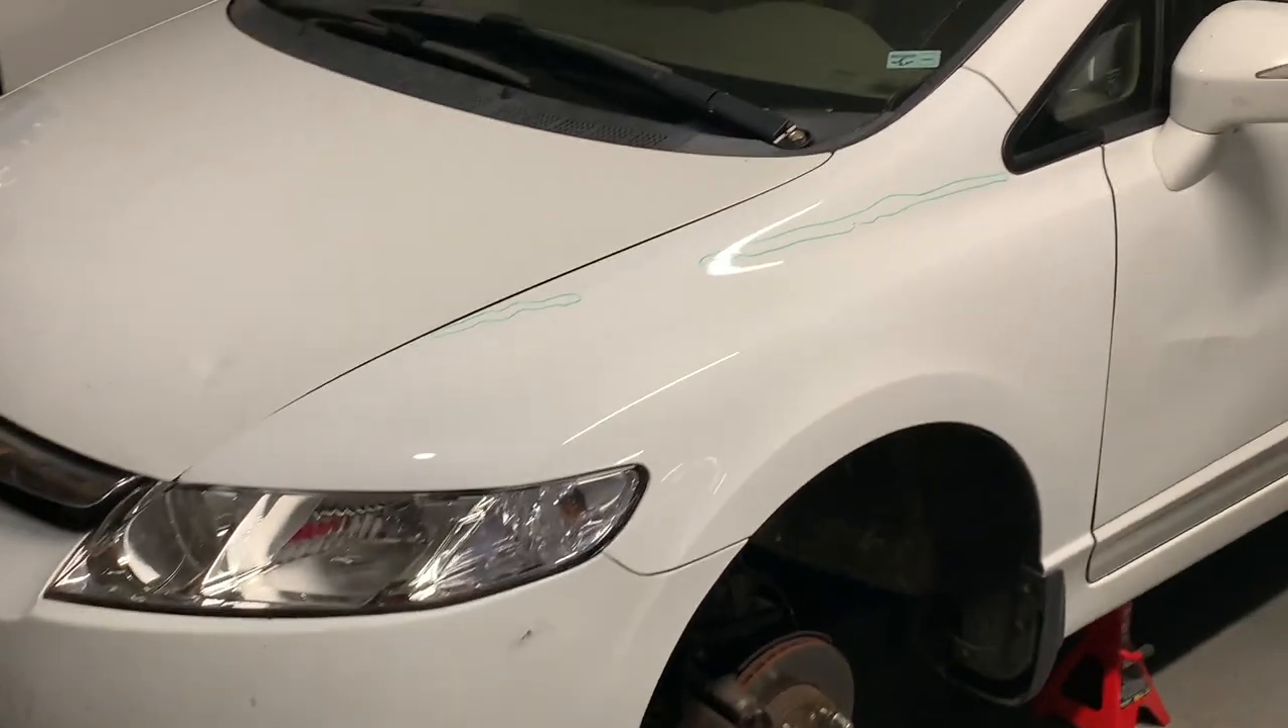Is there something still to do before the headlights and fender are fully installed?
No.